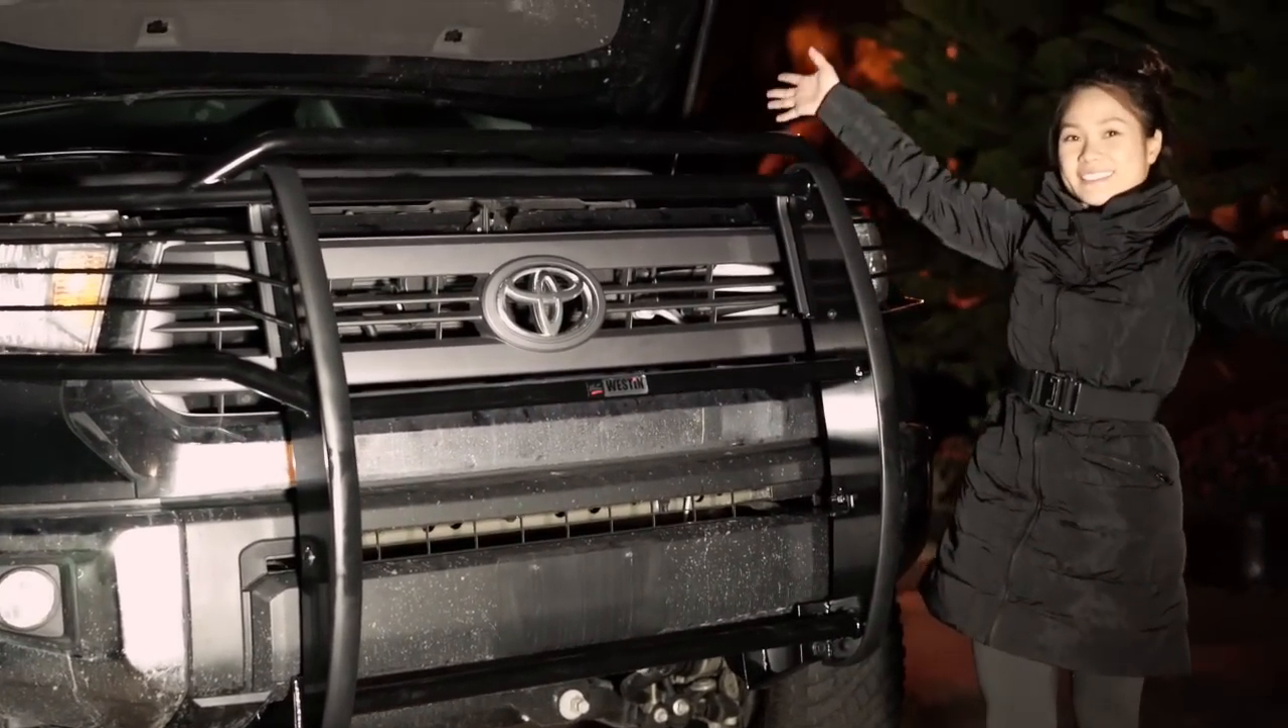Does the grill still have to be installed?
No.